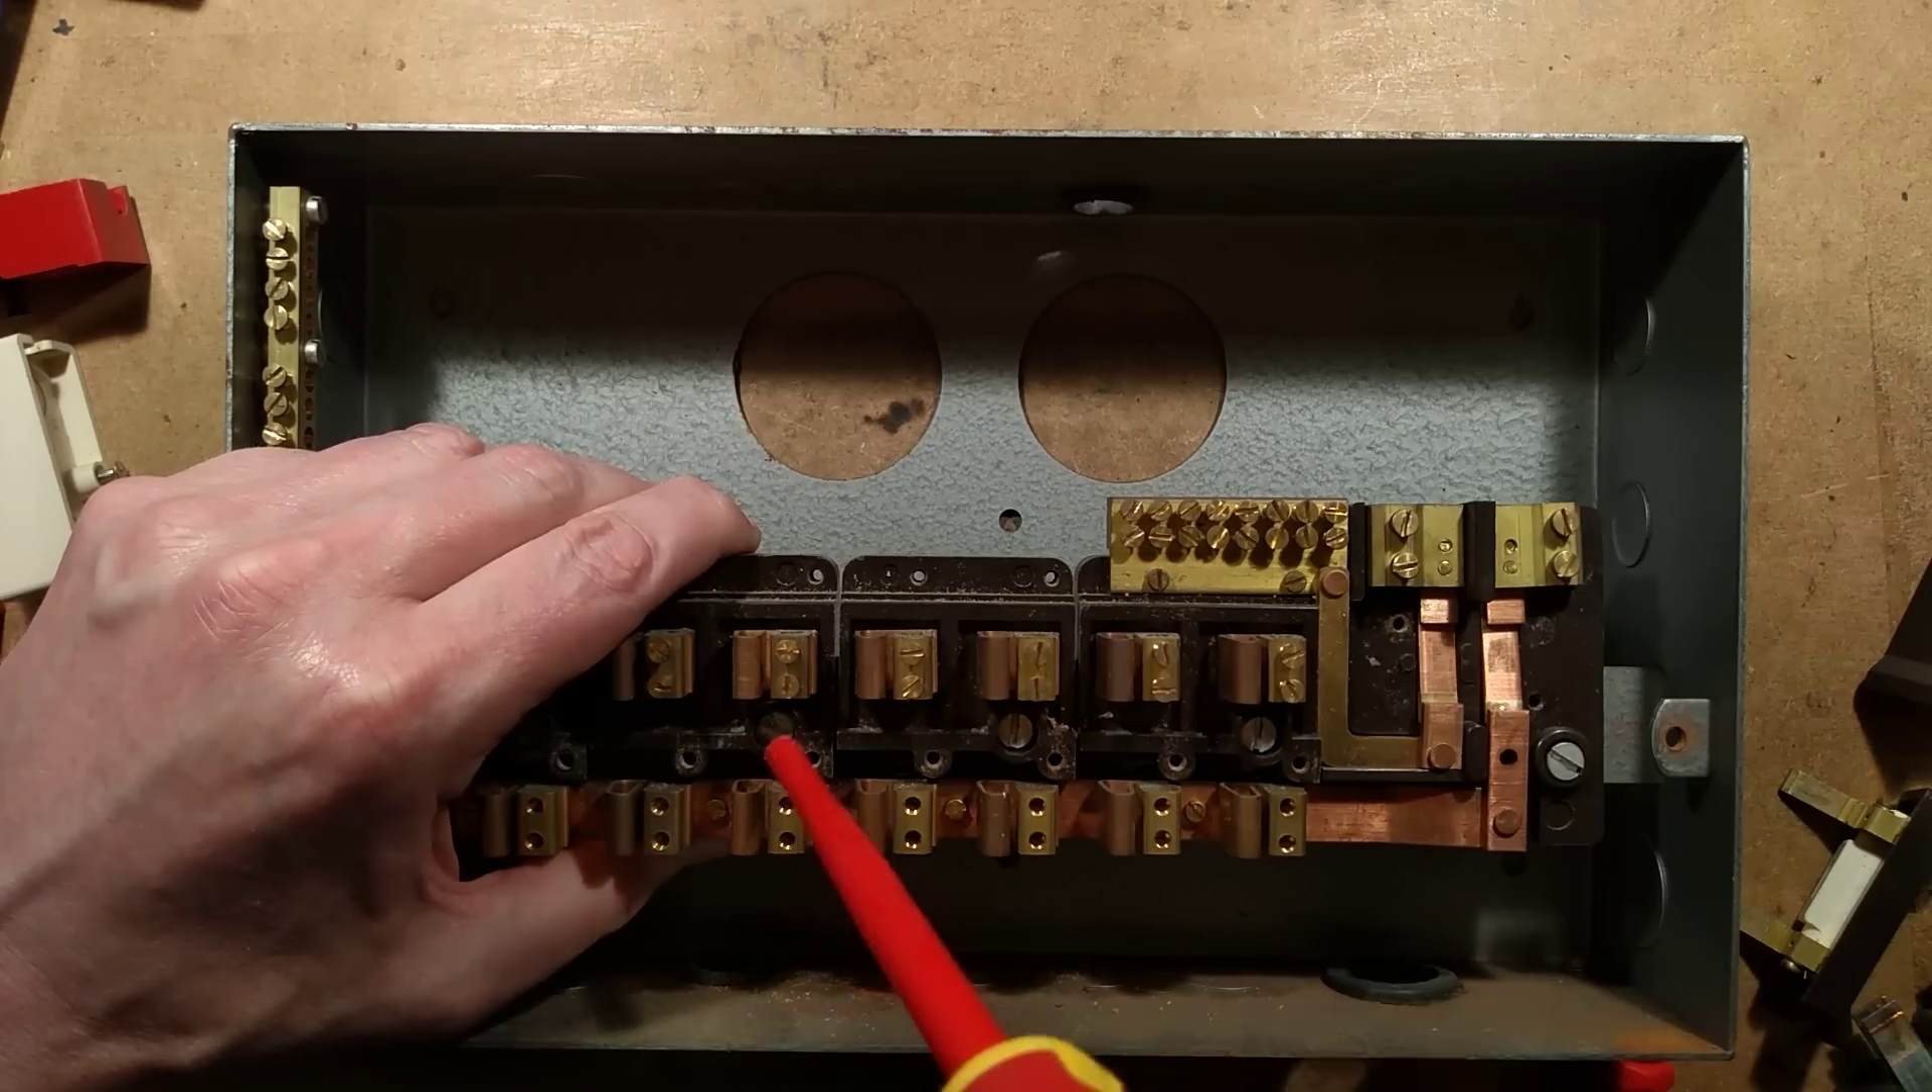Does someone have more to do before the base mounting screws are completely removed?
Yes.